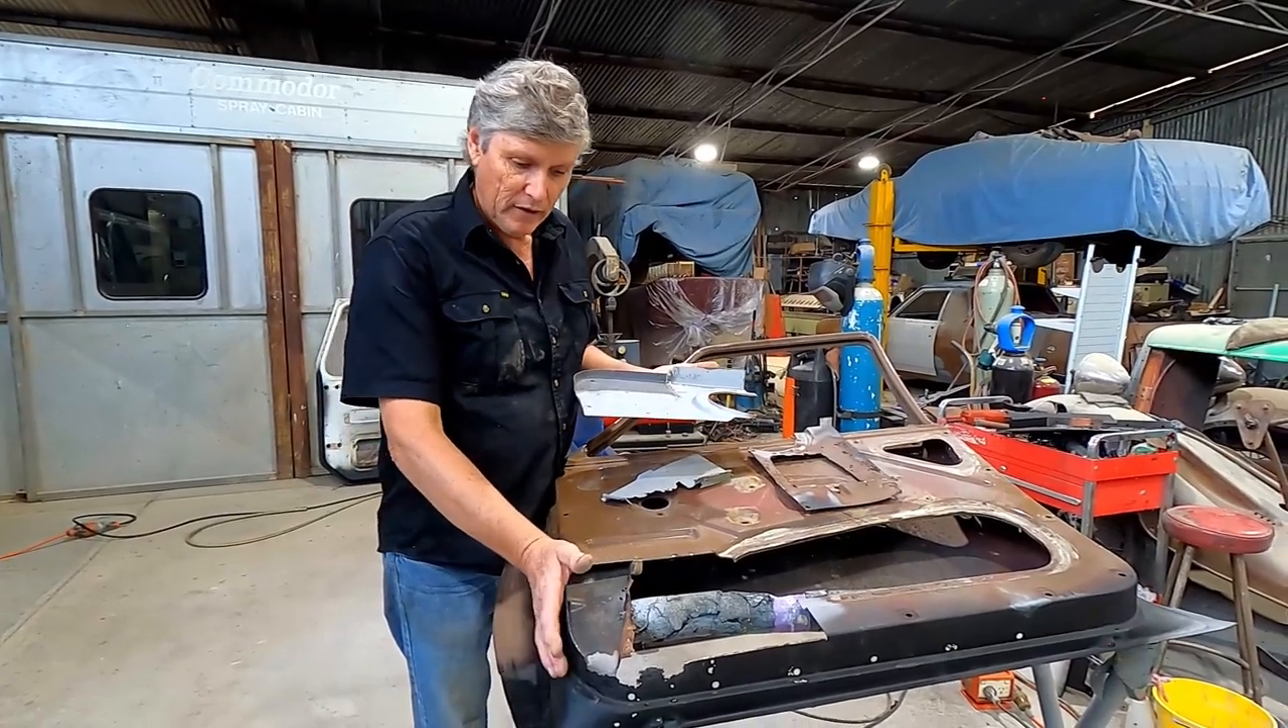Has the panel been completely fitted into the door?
No.